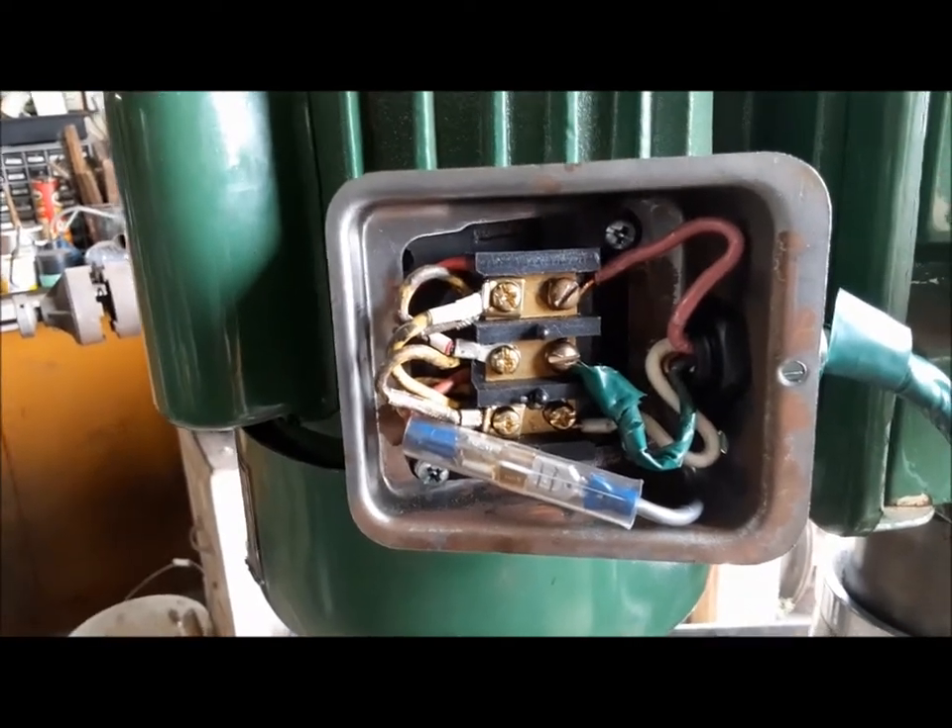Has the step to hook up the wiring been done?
Yes.